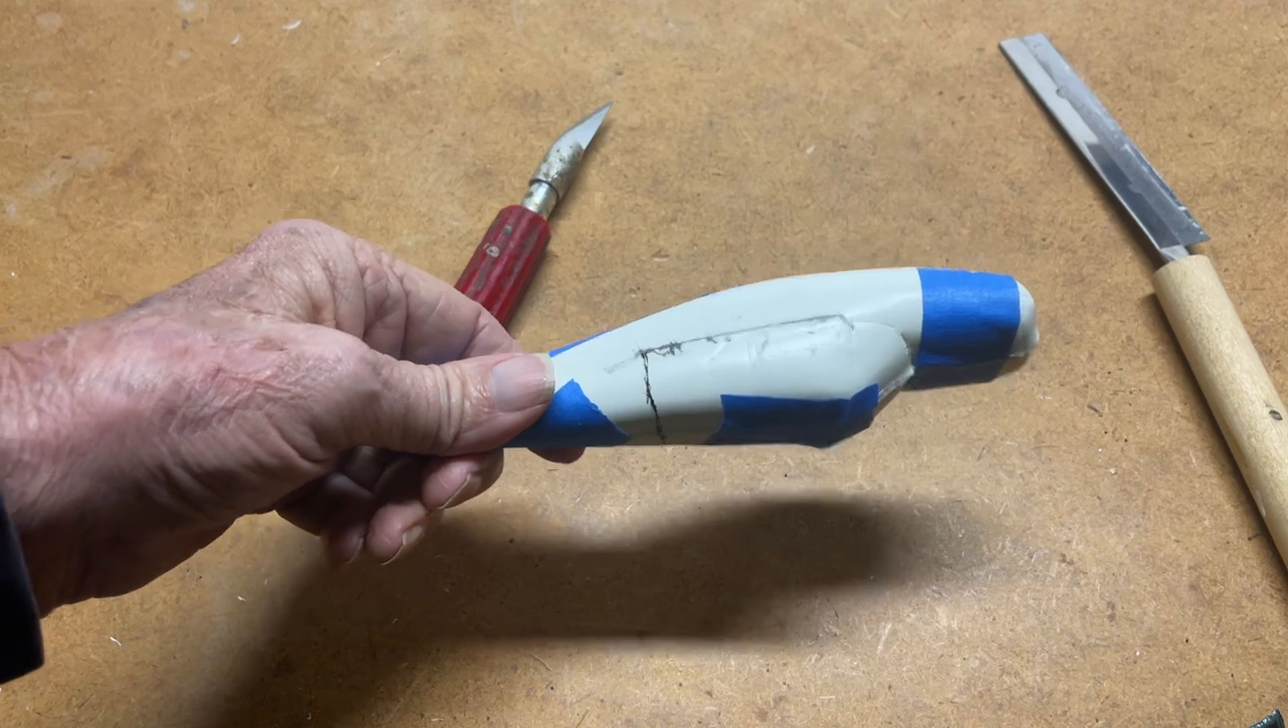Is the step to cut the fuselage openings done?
No.